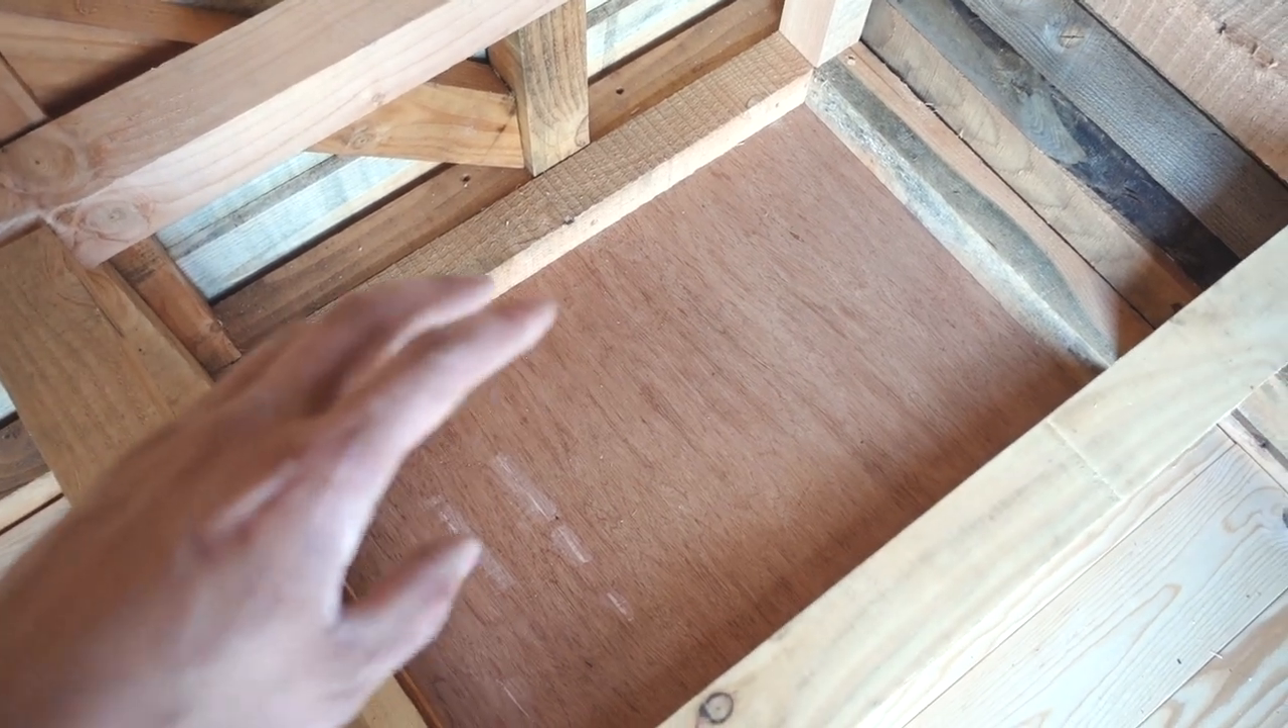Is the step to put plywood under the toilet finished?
Yes.